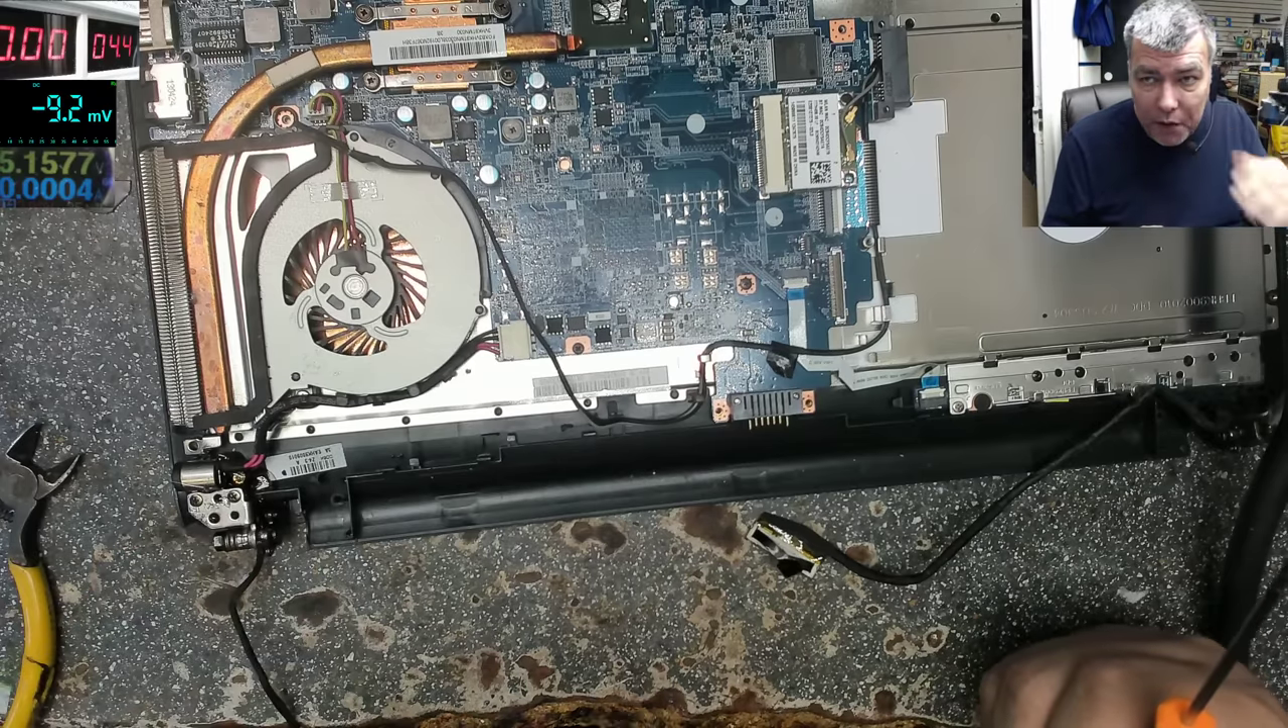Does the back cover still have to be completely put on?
Yes.